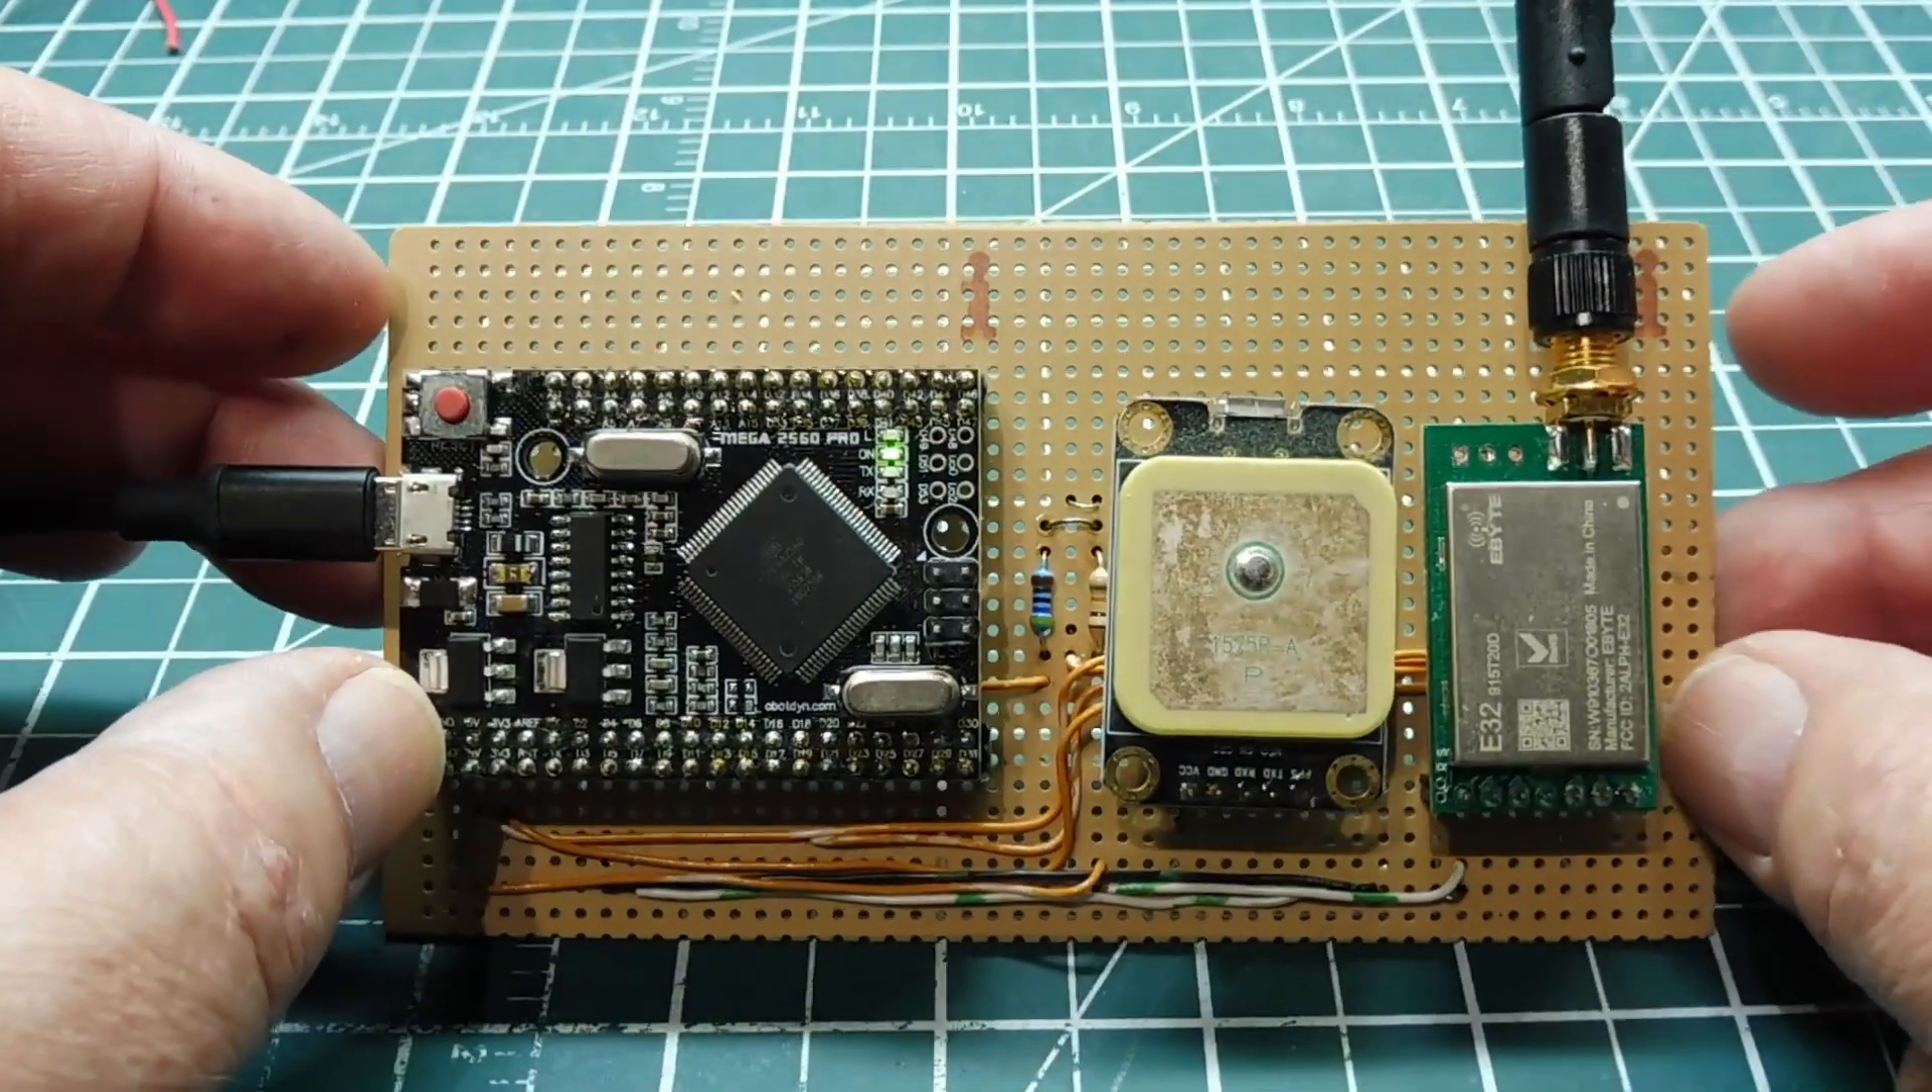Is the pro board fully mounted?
Yes.